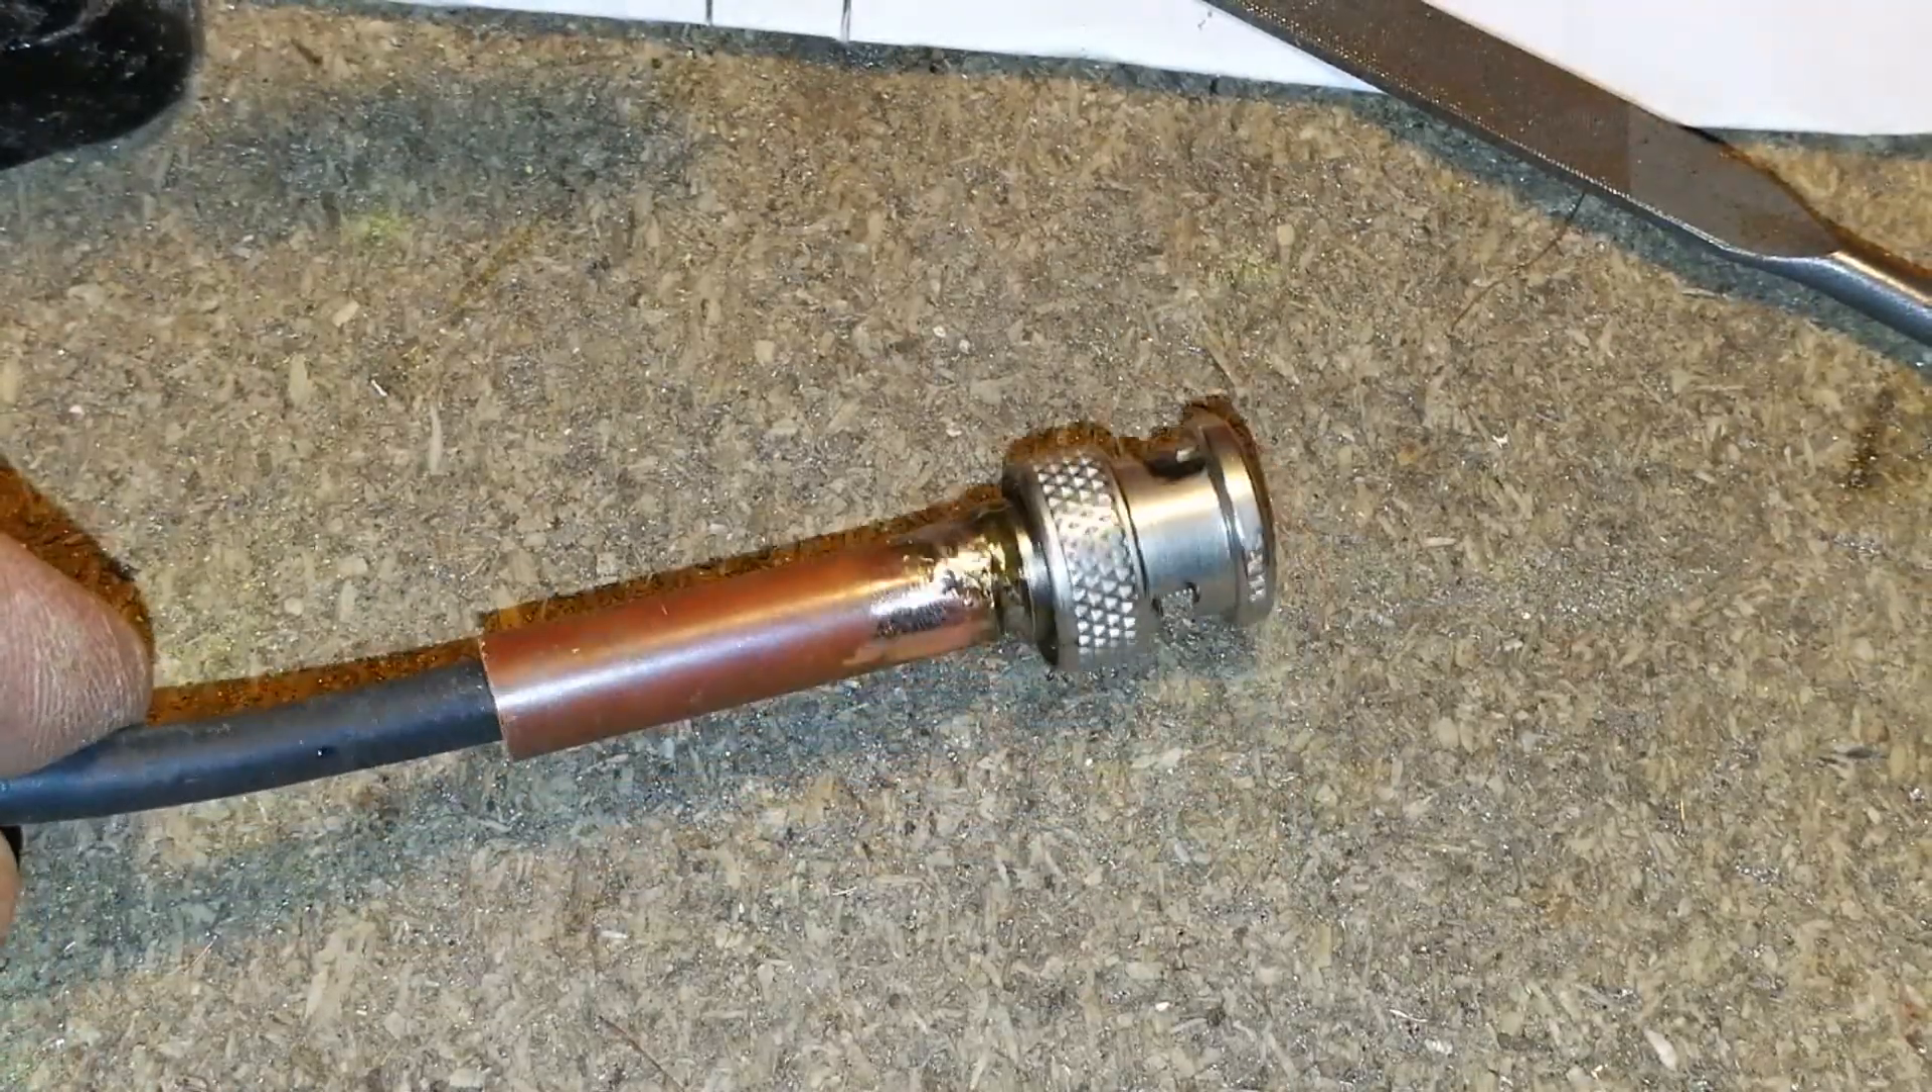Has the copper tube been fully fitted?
Yes.